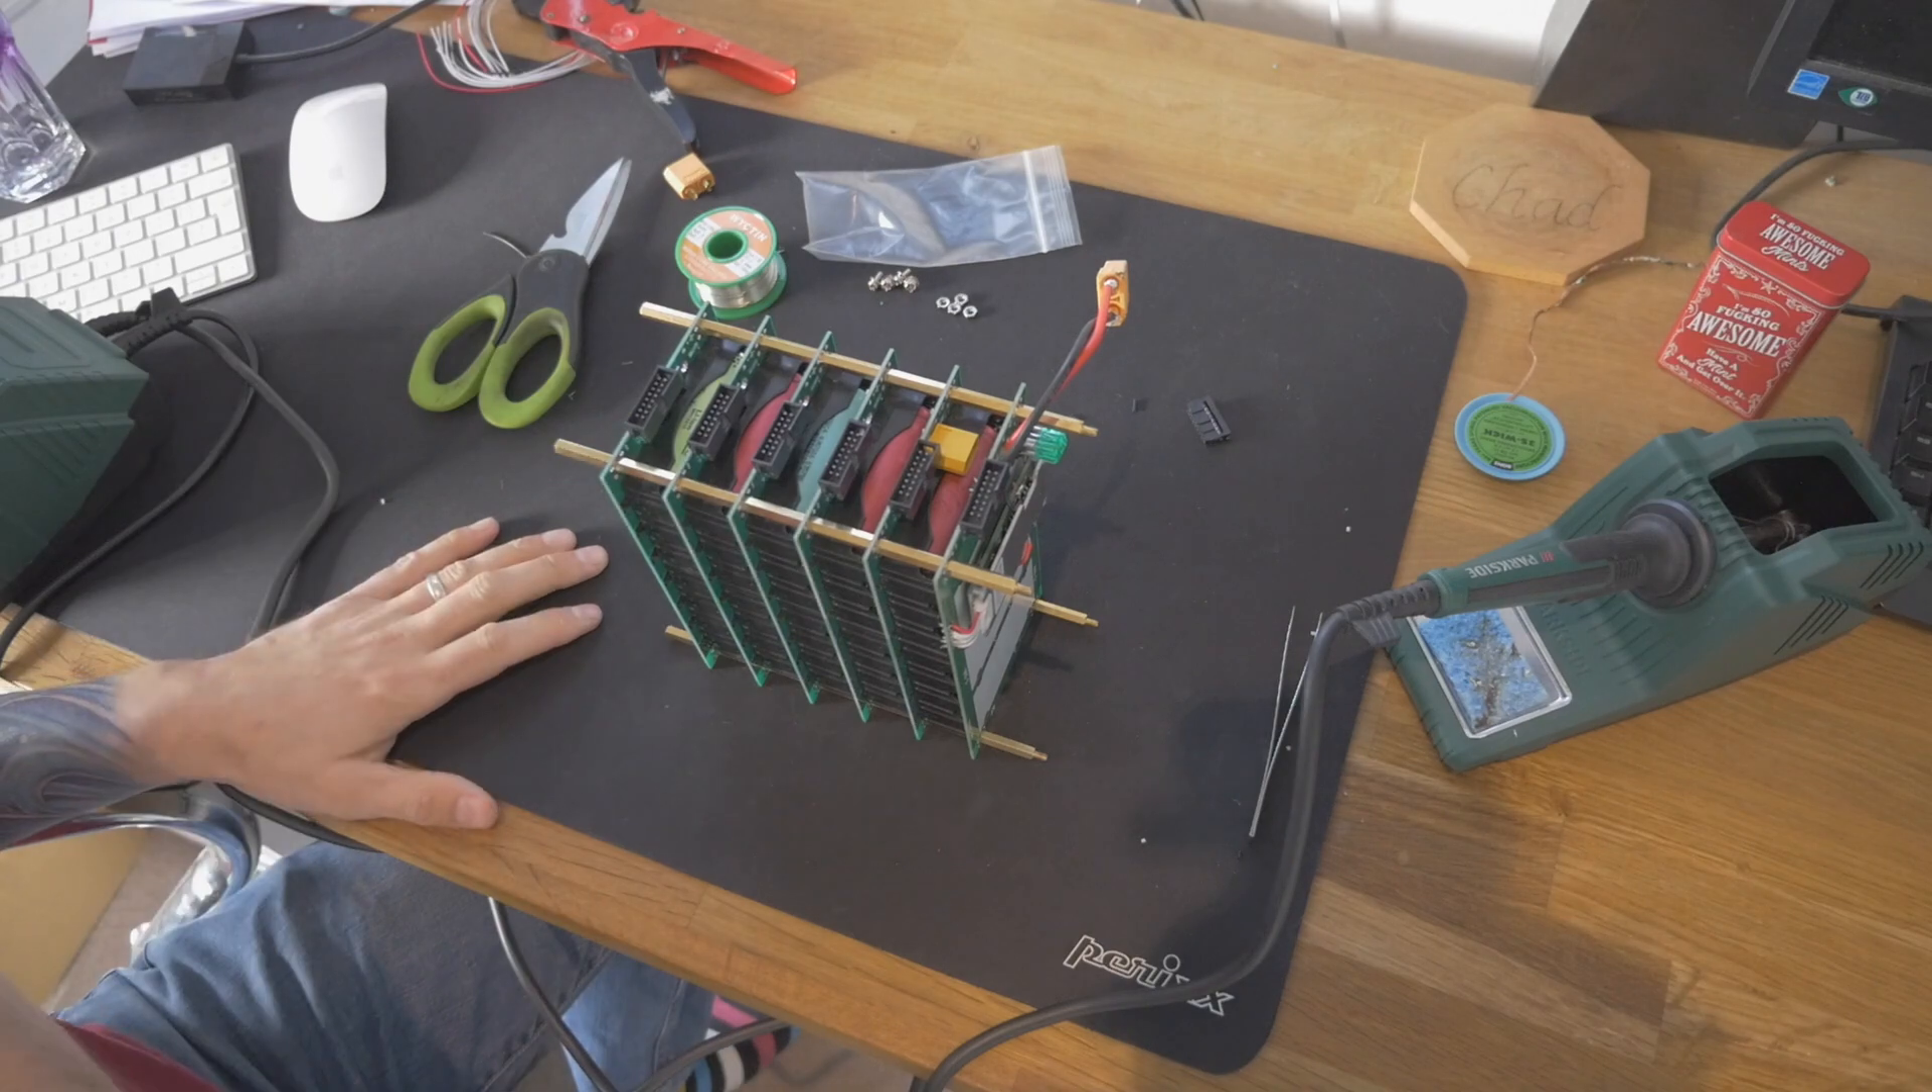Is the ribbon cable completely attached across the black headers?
No.